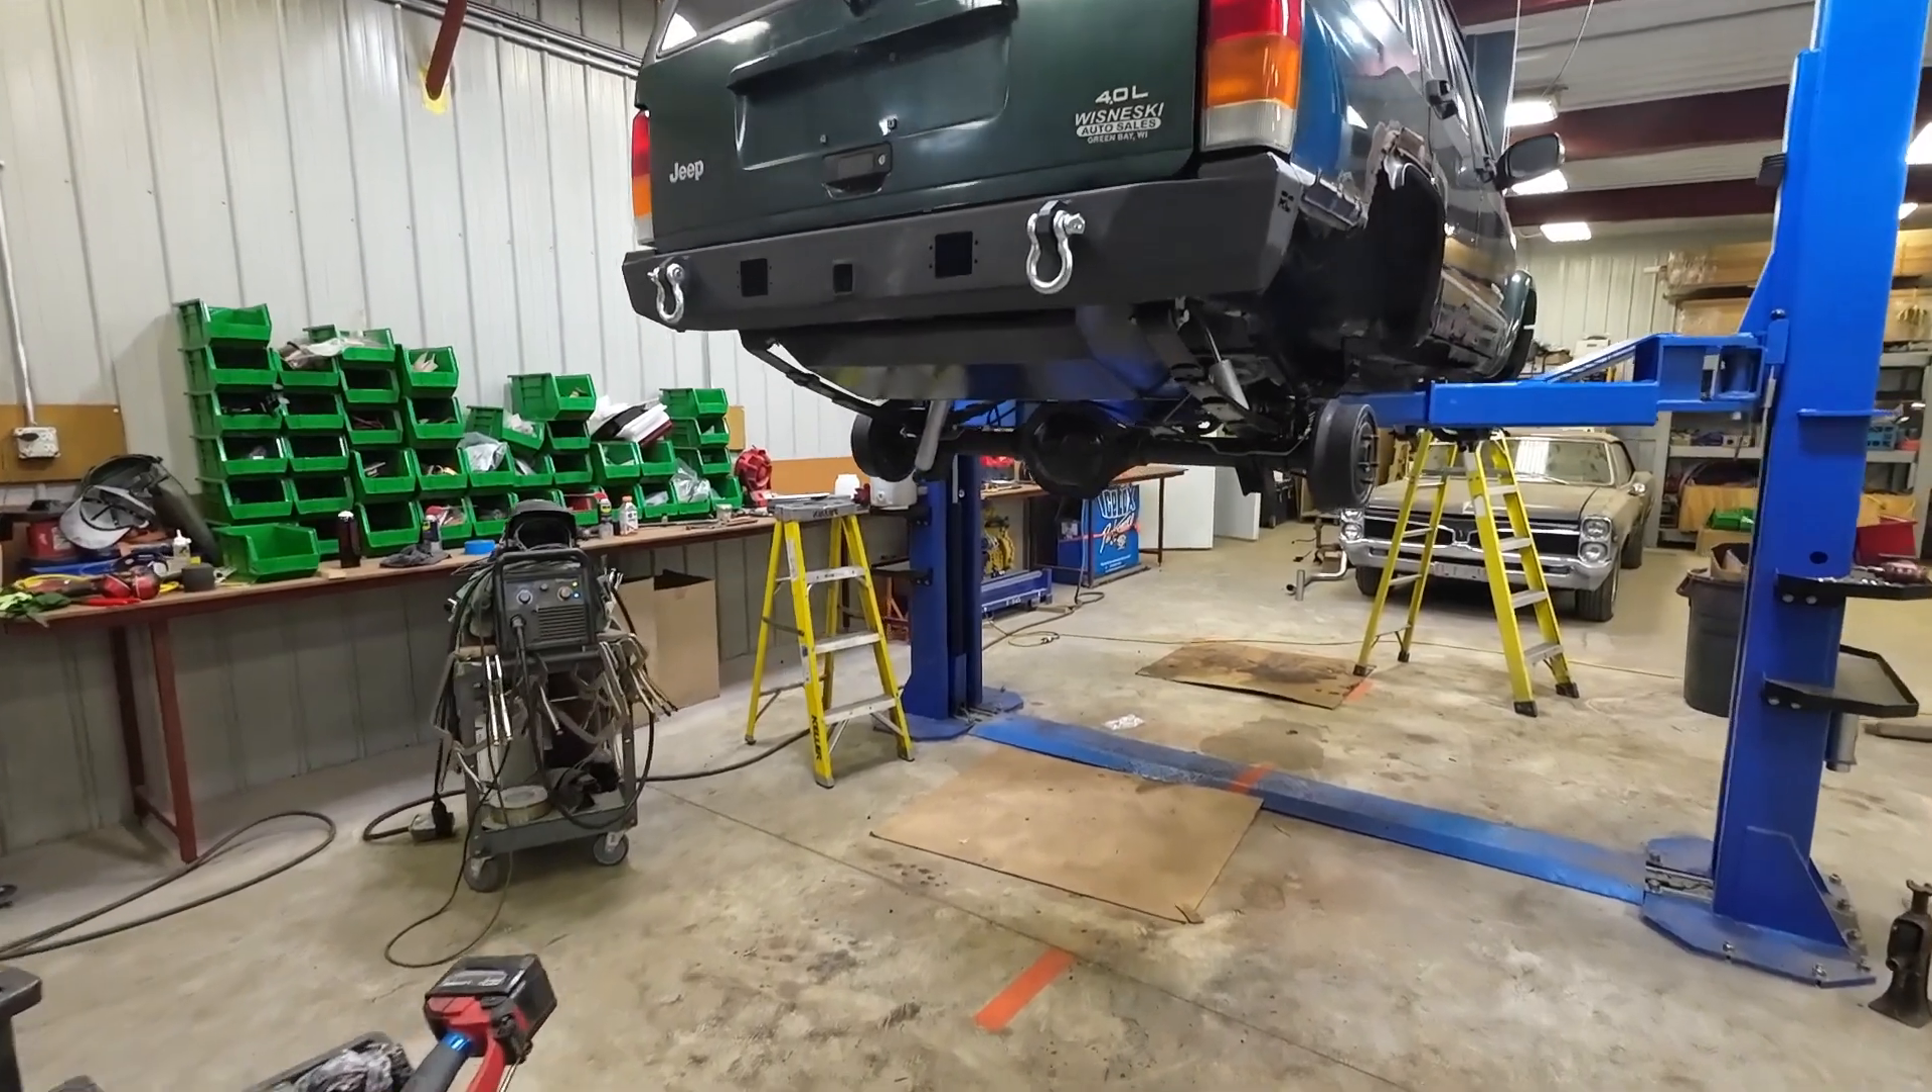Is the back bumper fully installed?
Yes.